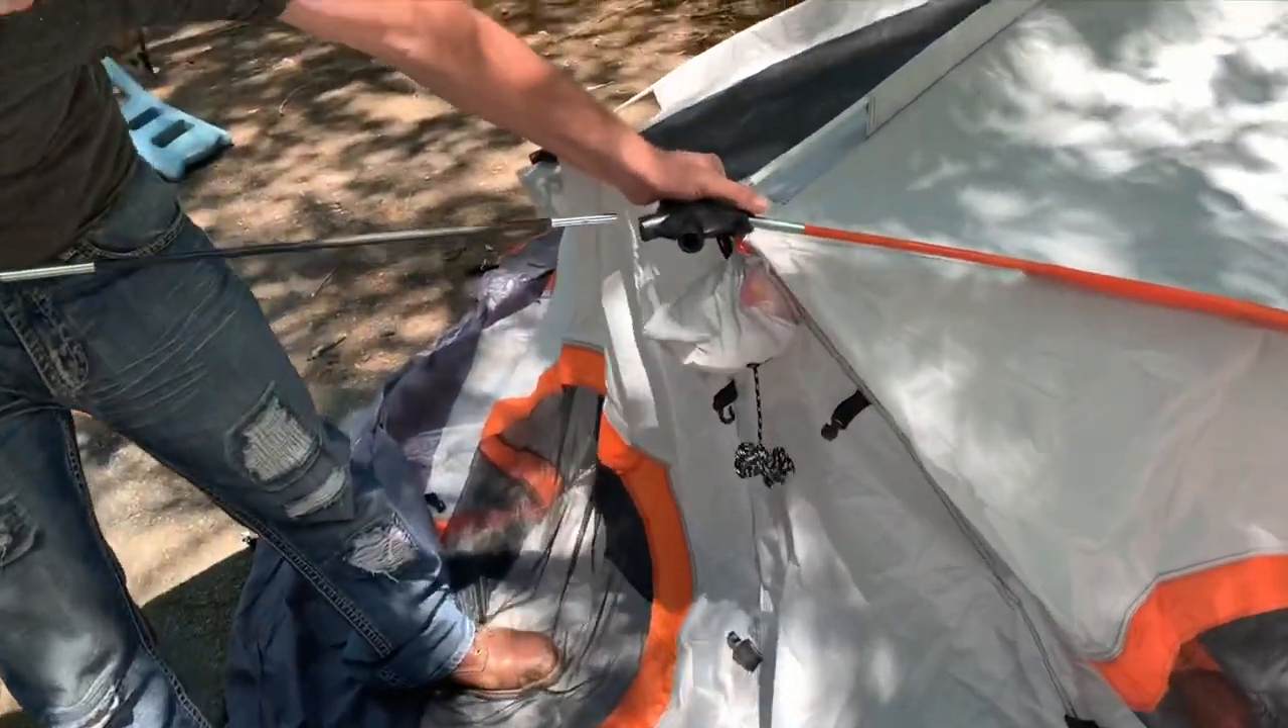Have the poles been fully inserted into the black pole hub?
No.